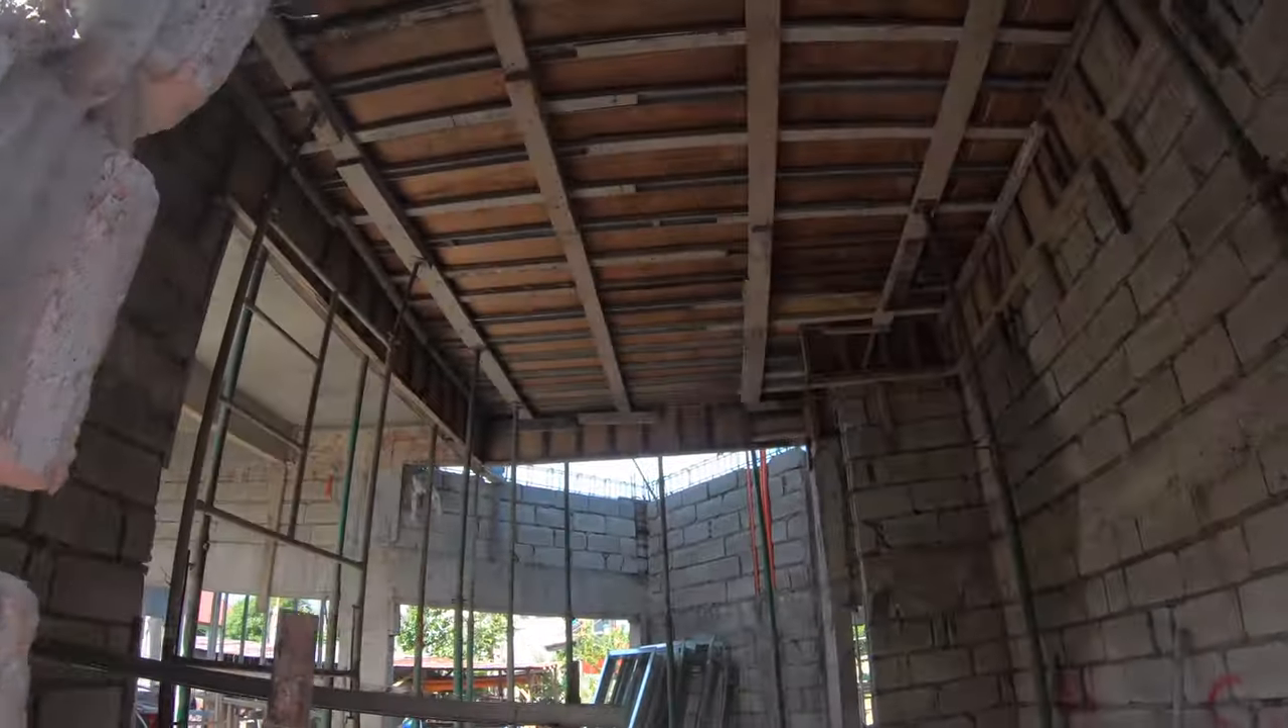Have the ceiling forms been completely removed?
No.